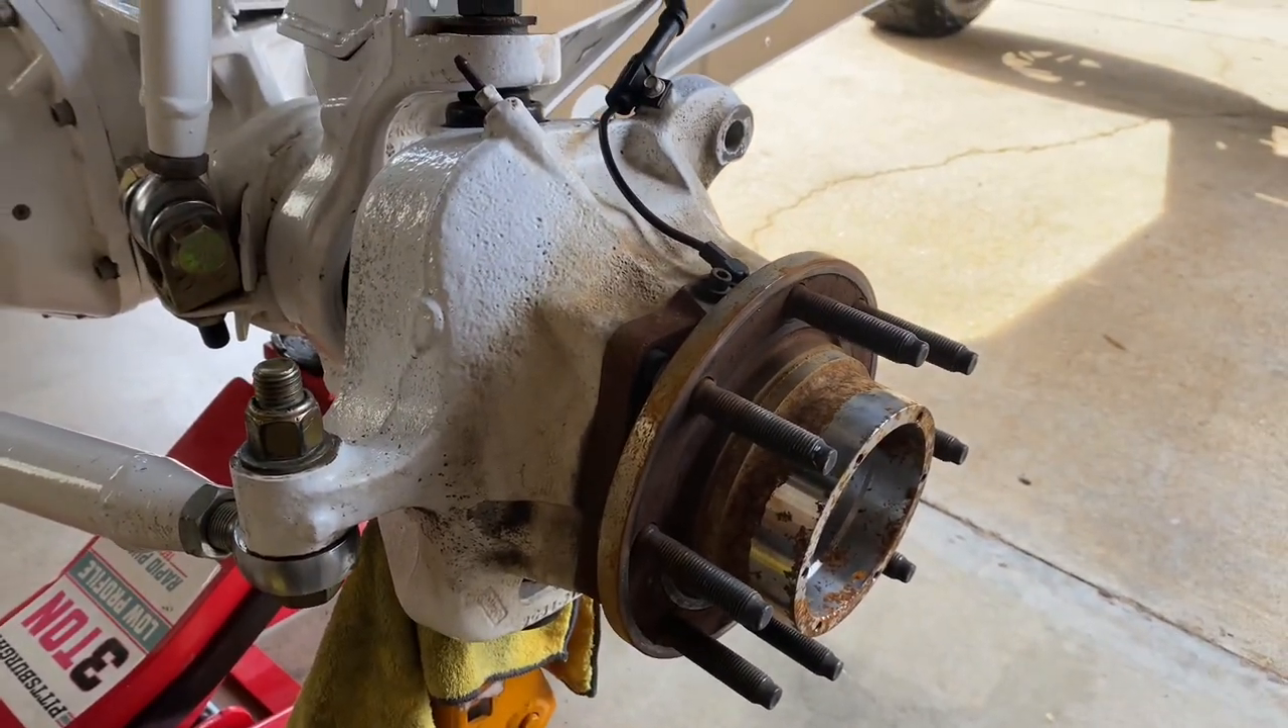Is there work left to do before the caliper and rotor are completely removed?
No.